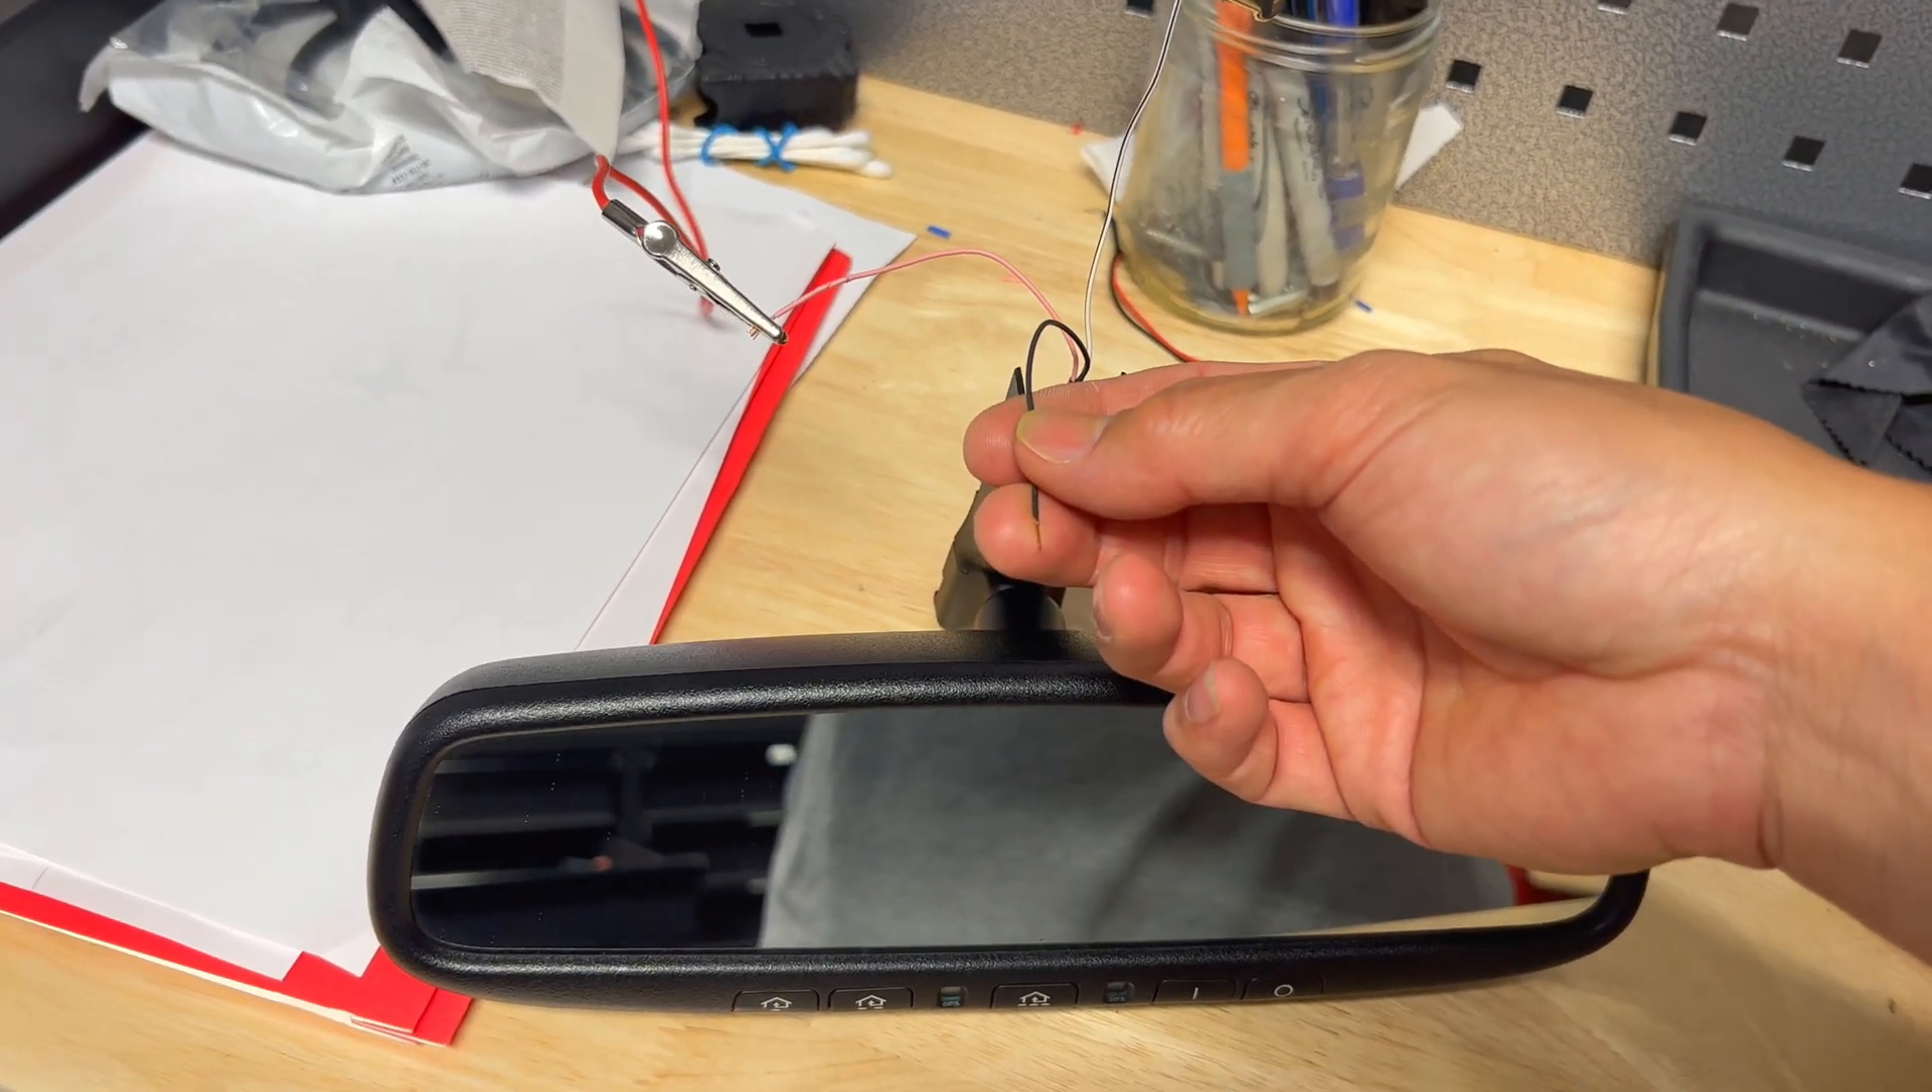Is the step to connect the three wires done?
No.